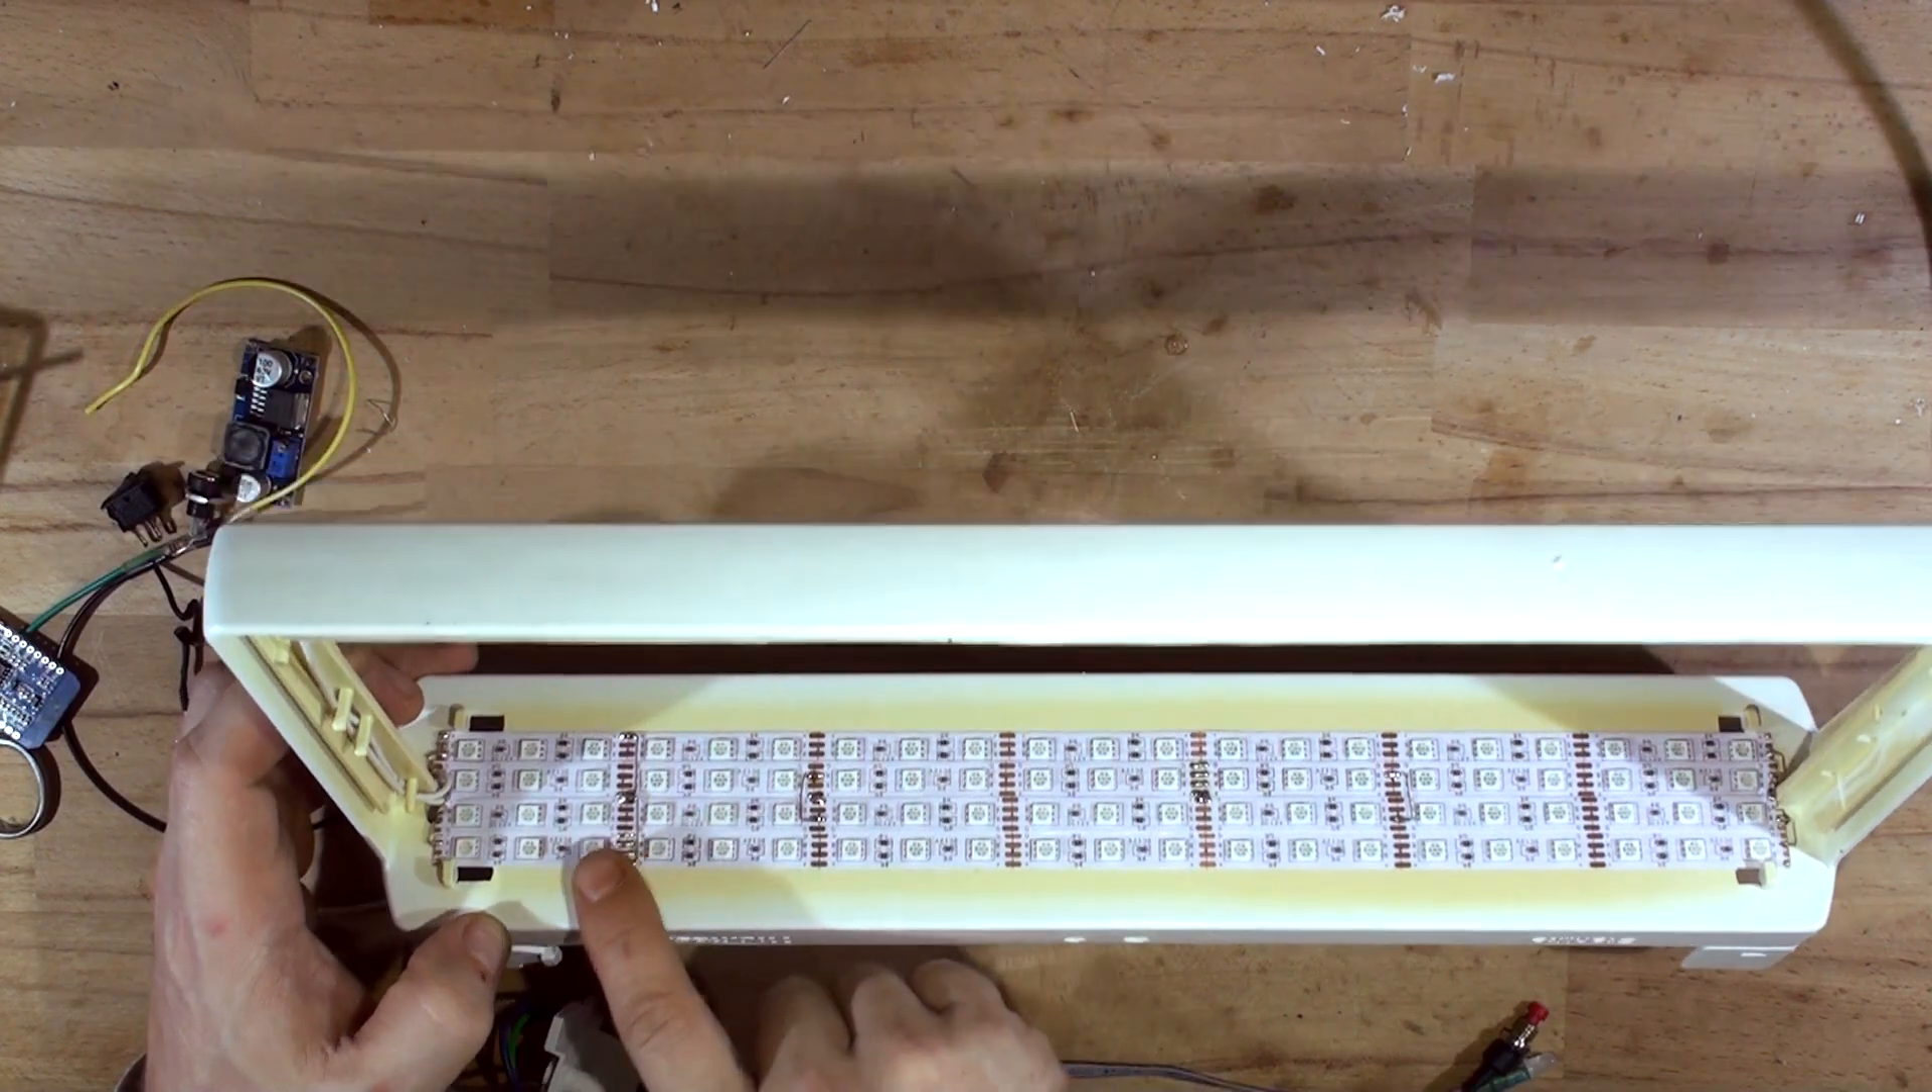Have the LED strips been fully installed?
Yes.